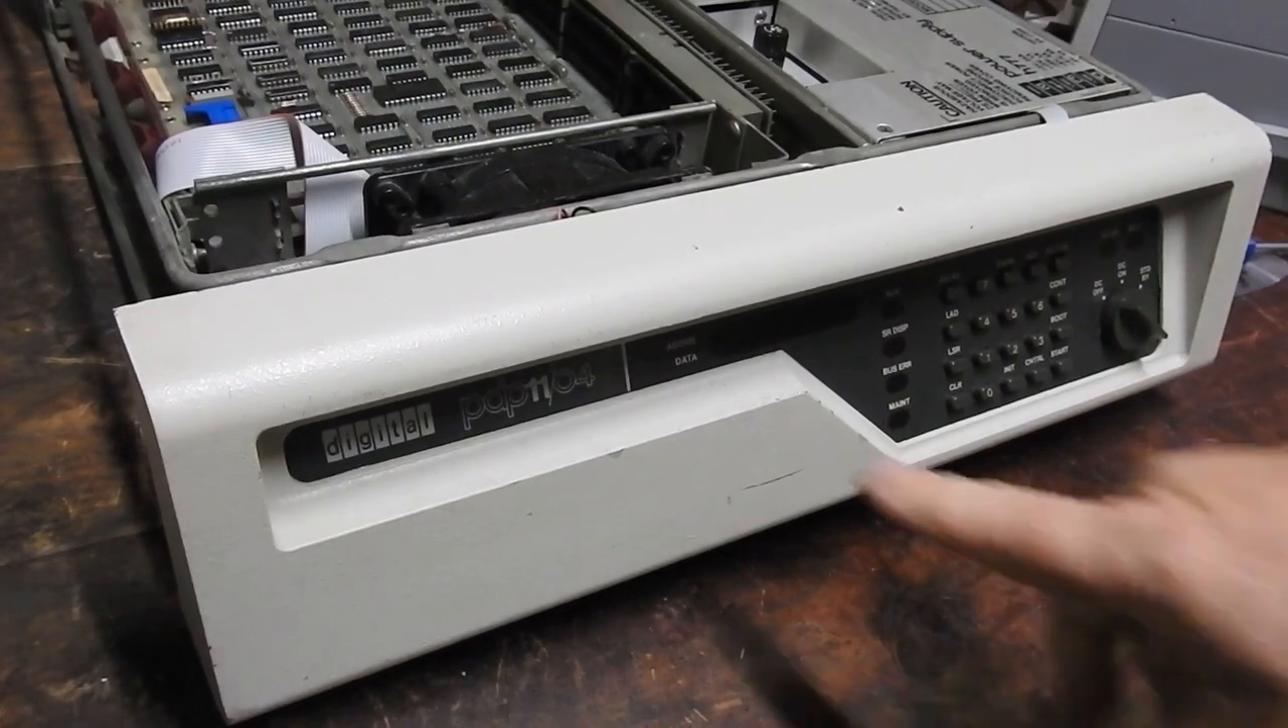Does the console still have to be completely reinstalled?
No.